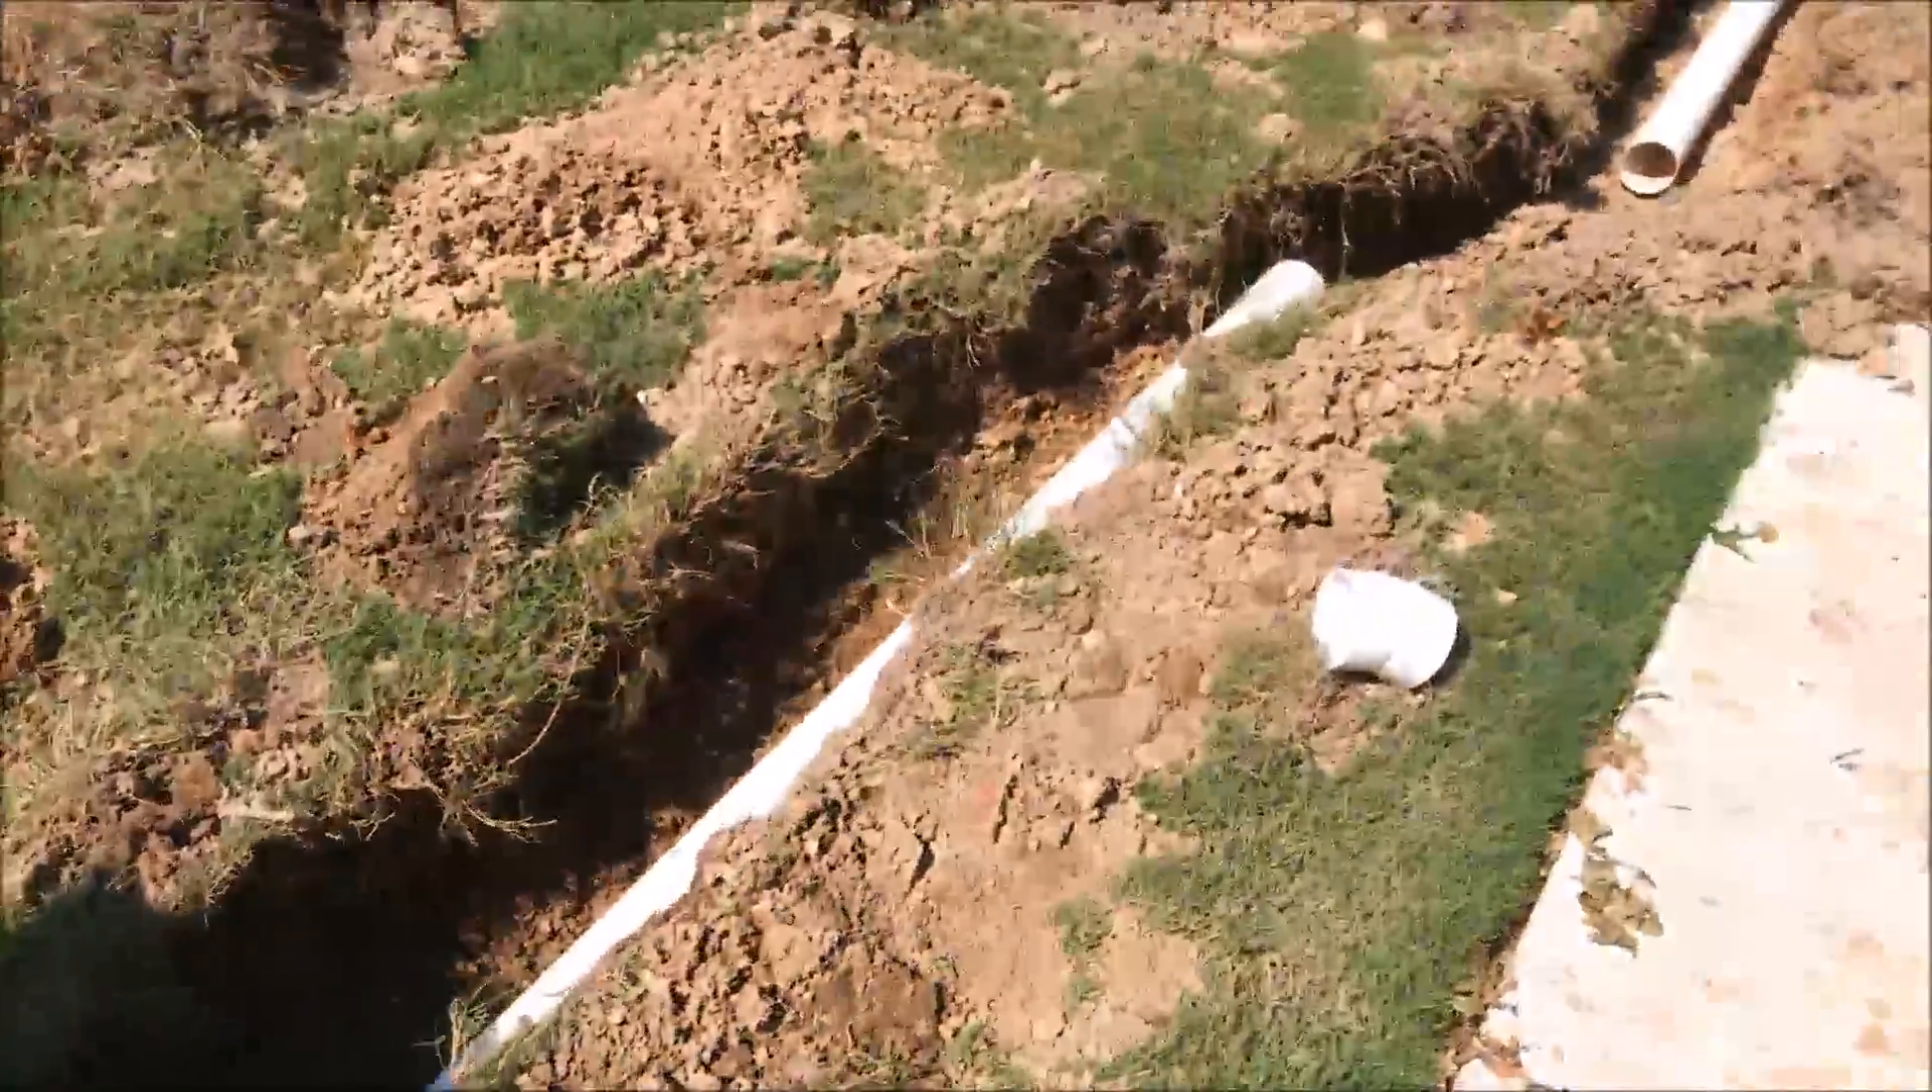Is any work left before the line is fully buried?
Yes.